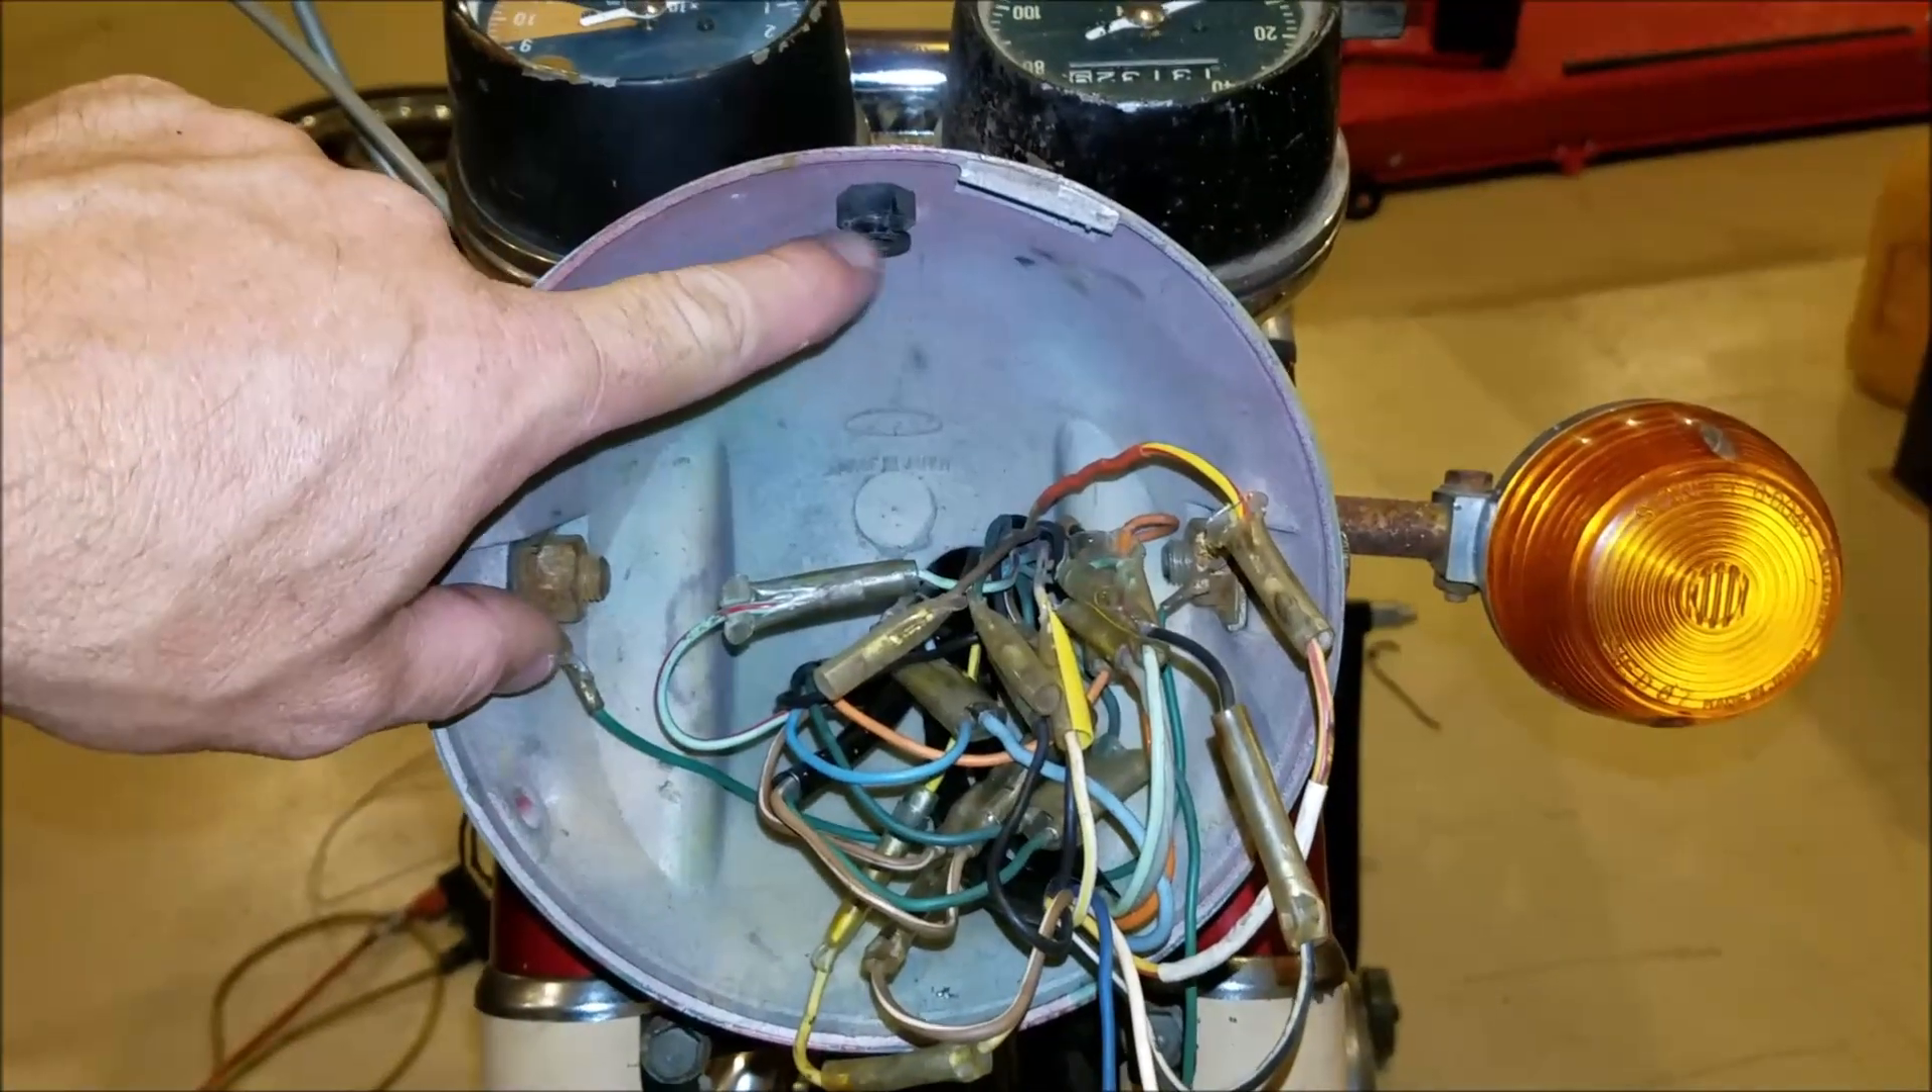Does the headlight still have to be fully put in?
Yes.